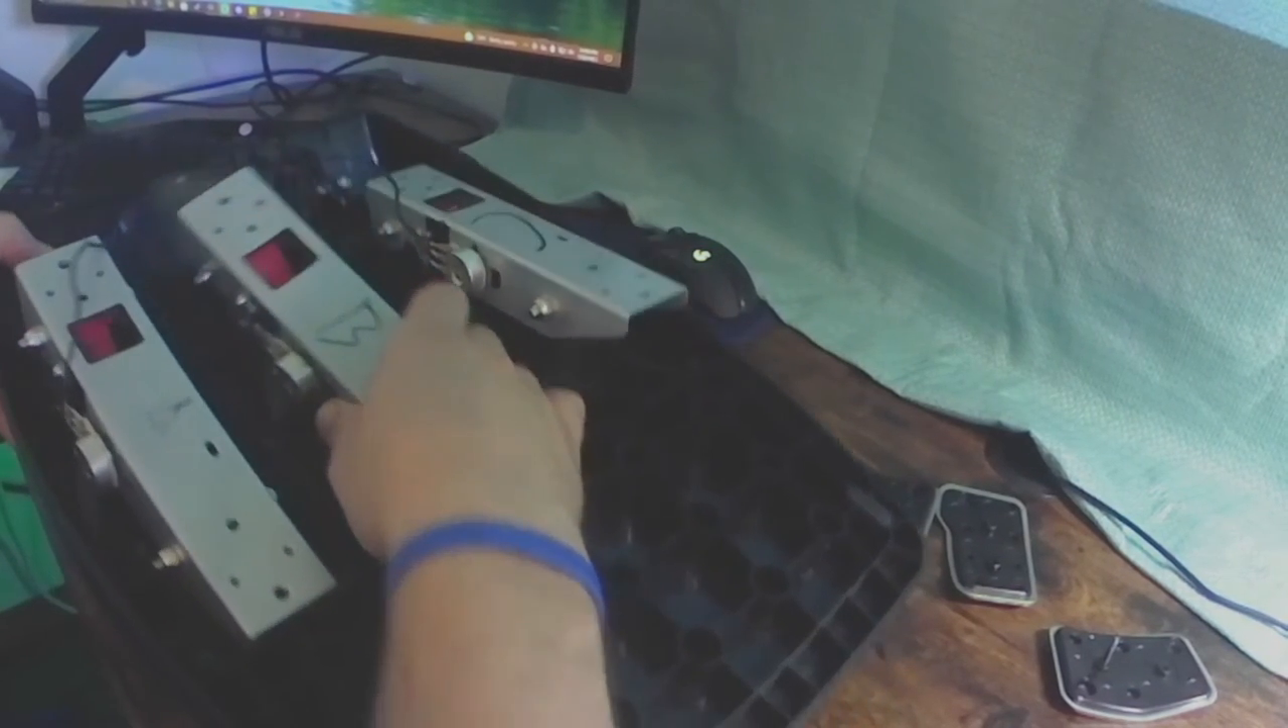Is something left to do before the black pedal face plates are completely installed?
Yes.